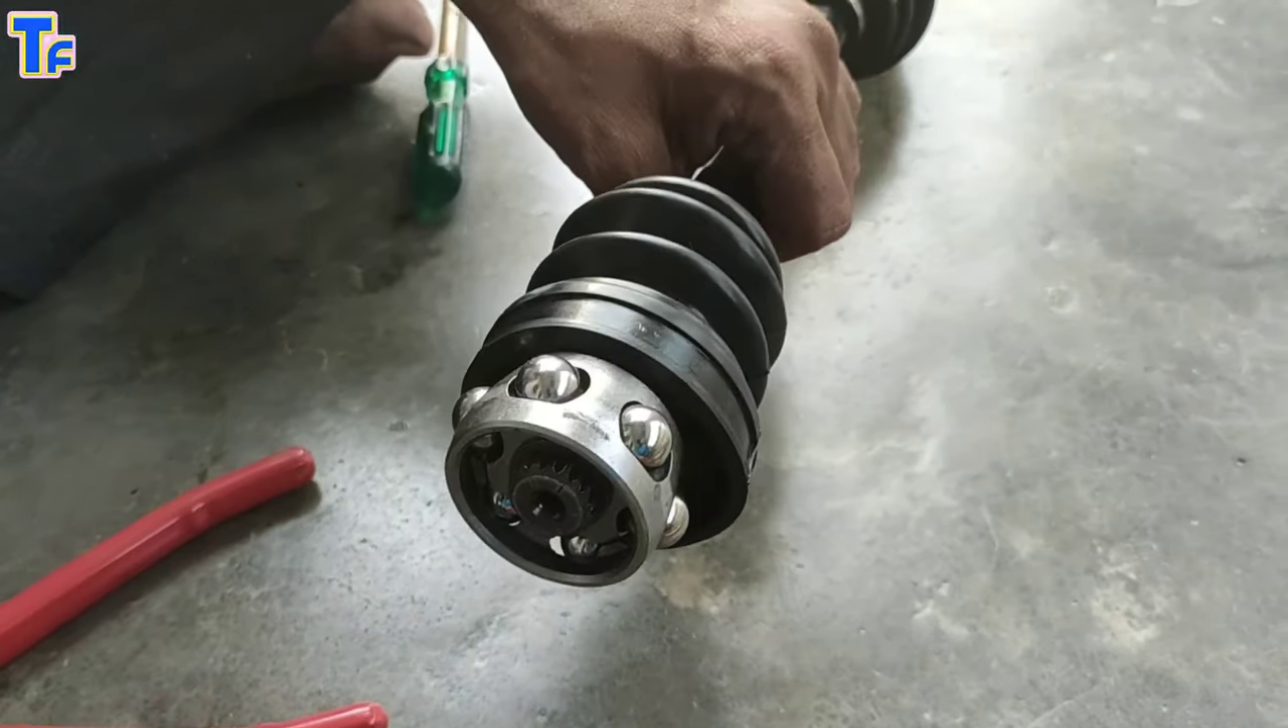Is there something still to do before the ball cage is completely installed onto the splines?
No.